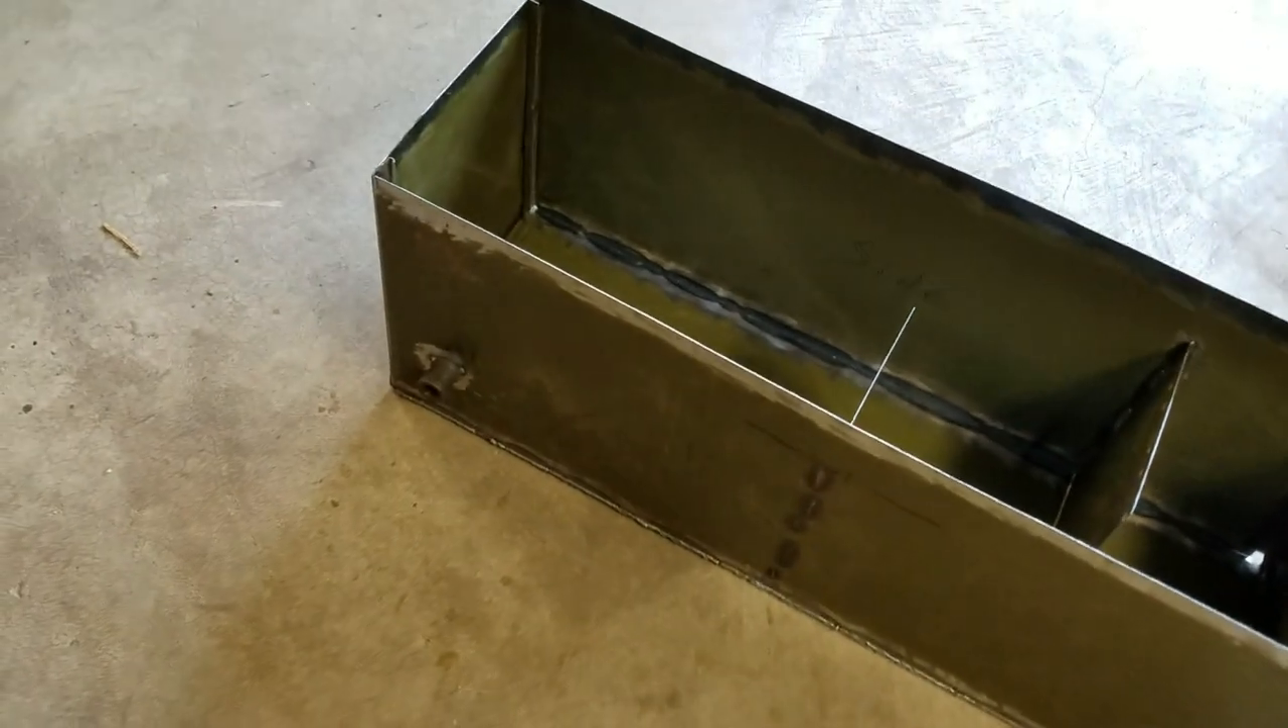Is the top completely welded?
No.